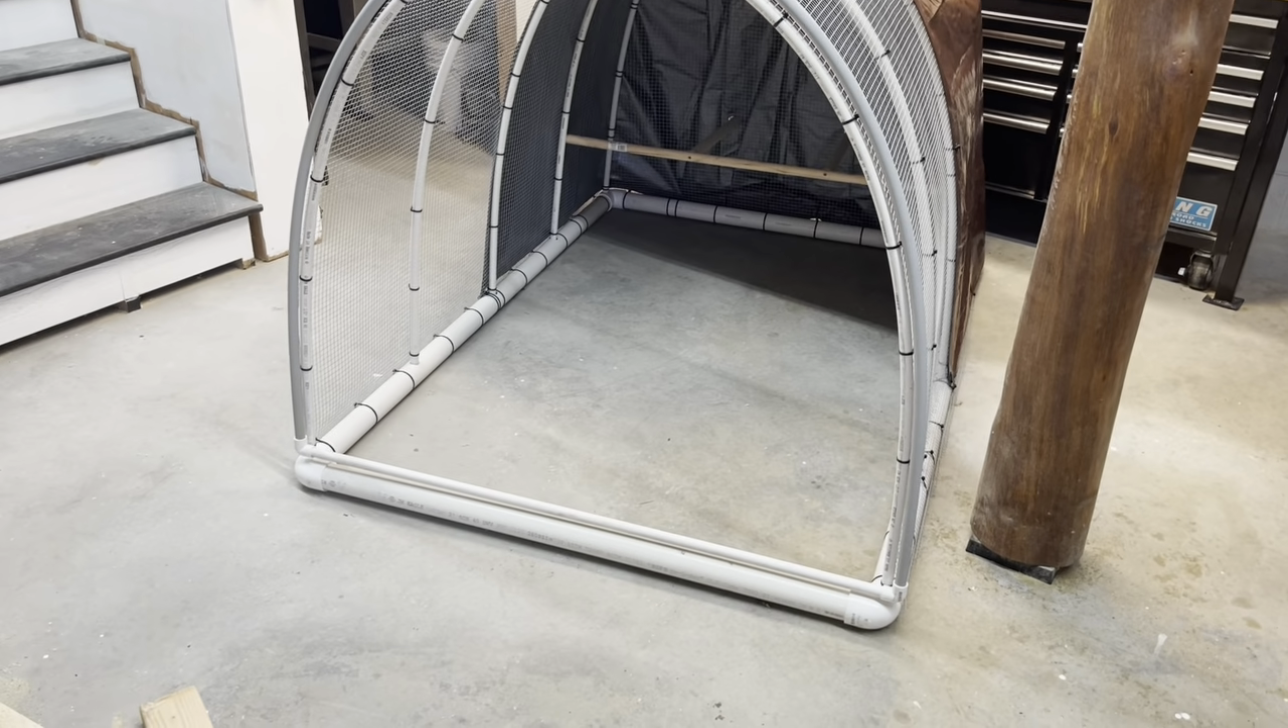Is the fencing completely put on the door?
No.